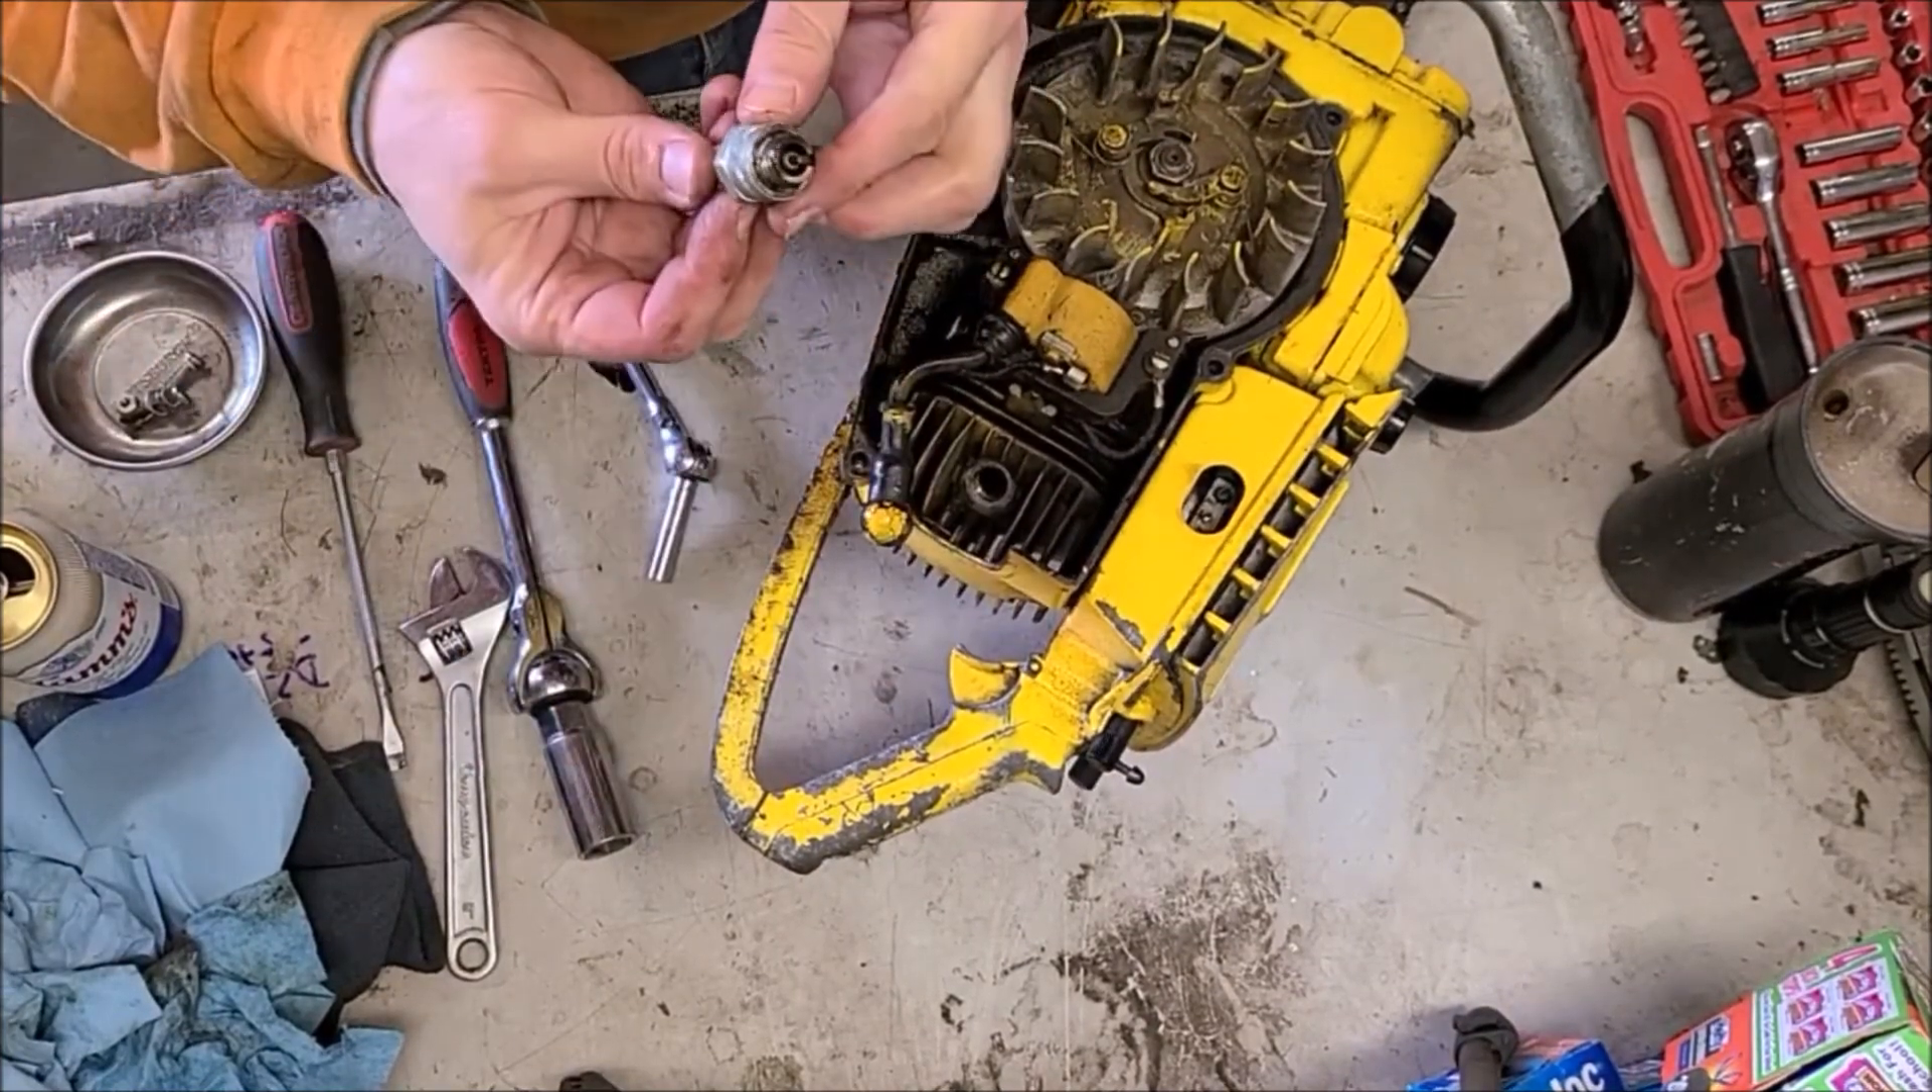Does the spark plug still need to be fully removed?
No.